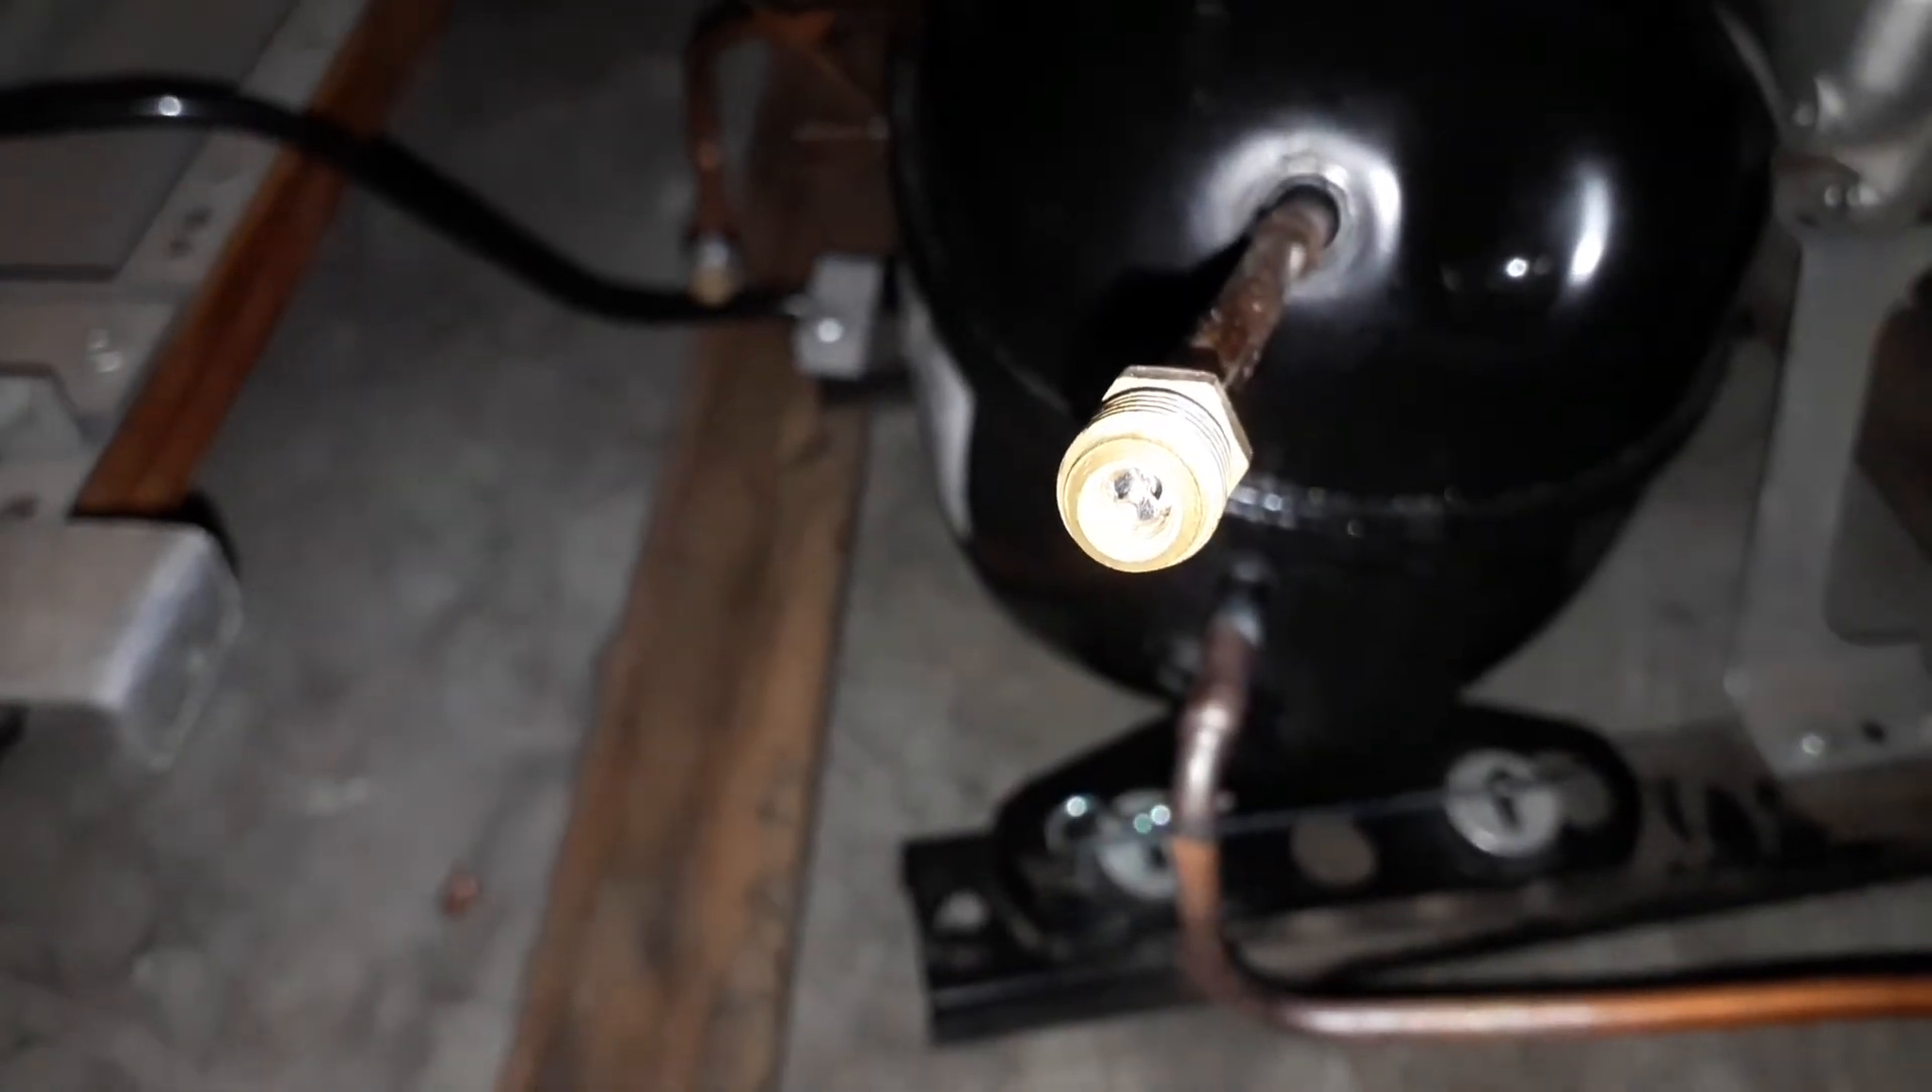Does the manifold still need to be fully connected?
Yes.